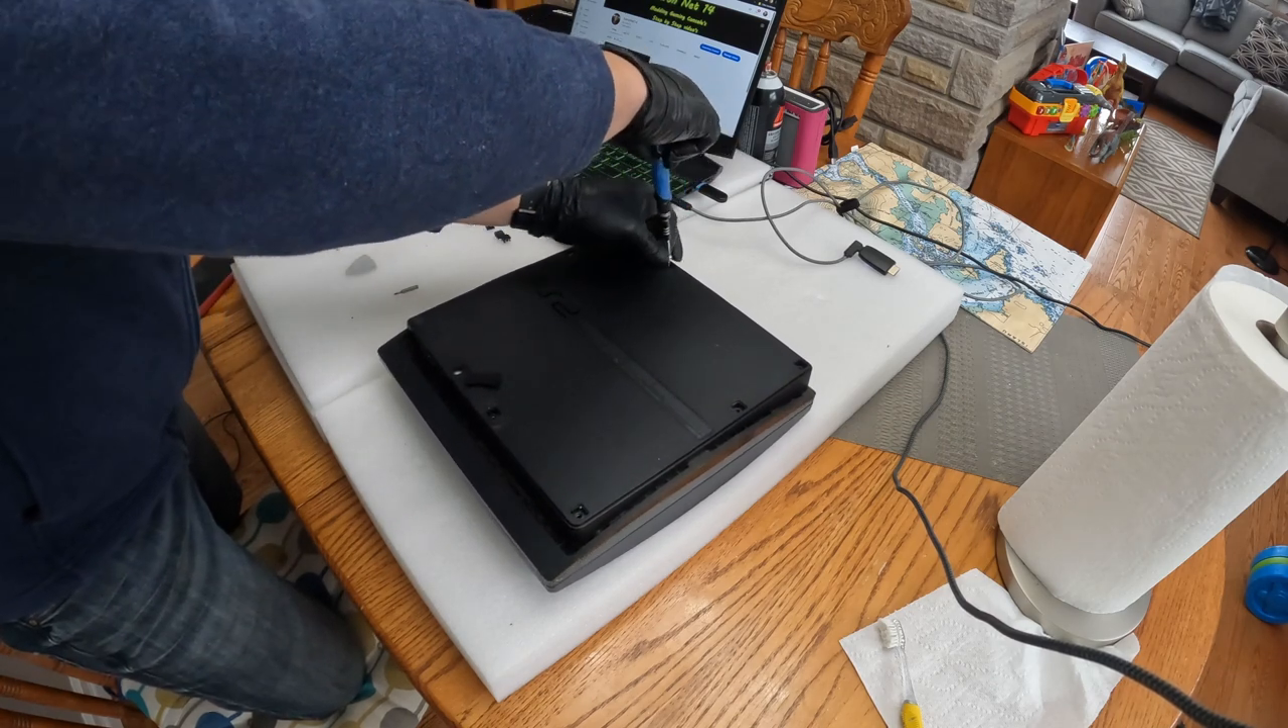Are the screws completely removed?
No.